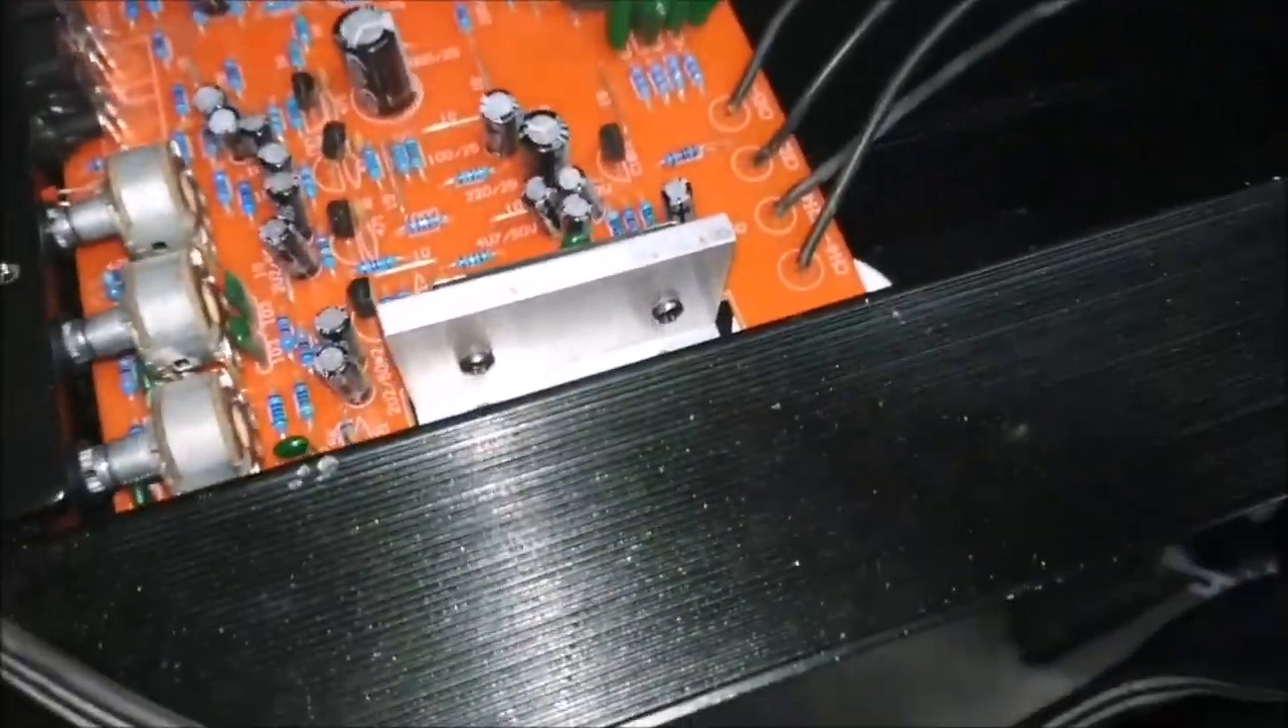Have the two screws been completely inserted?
Yes.